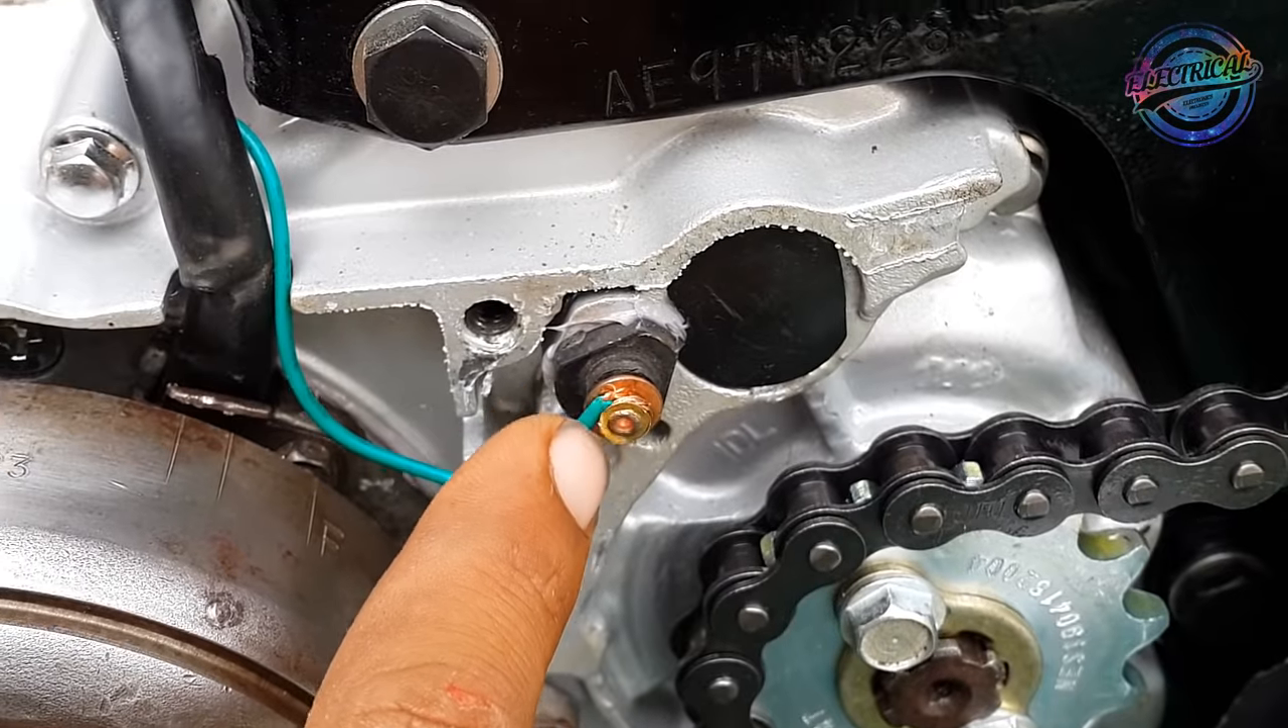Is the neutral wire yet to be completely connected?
No.